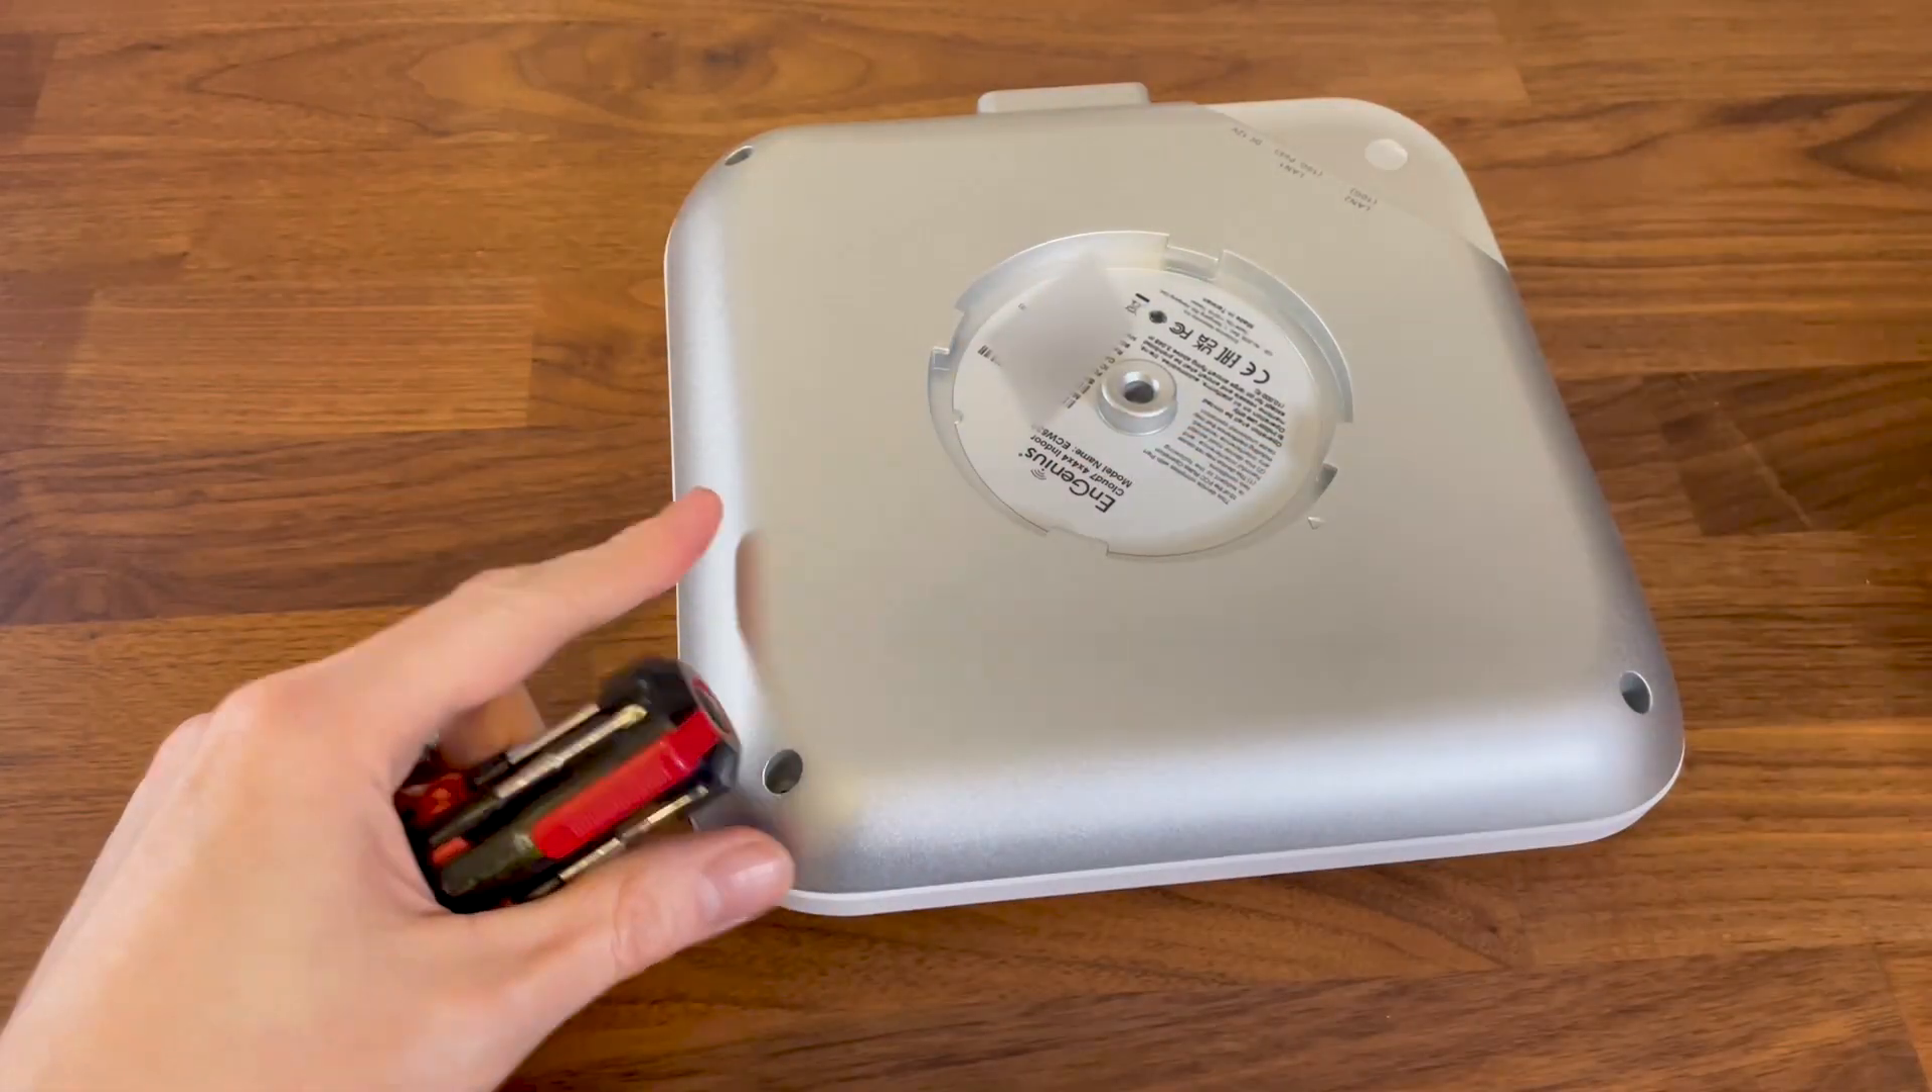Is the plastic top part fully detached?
No.